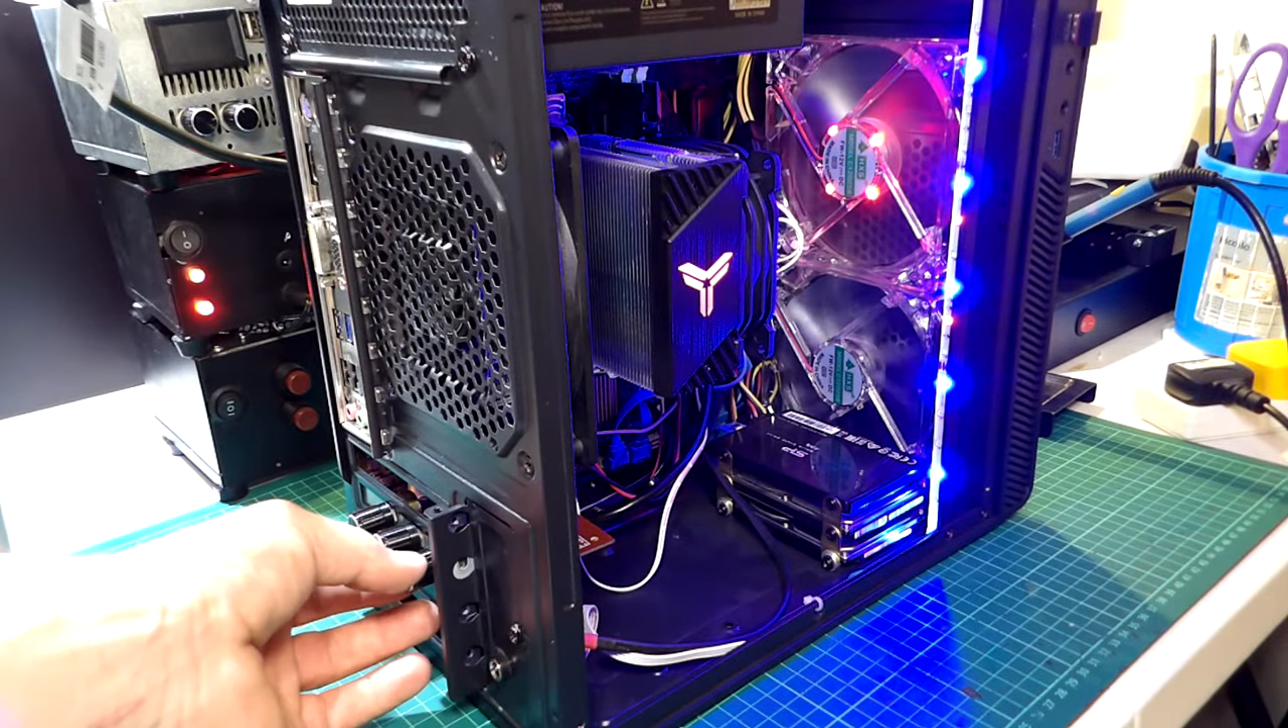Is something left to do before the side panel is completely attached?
Yes.